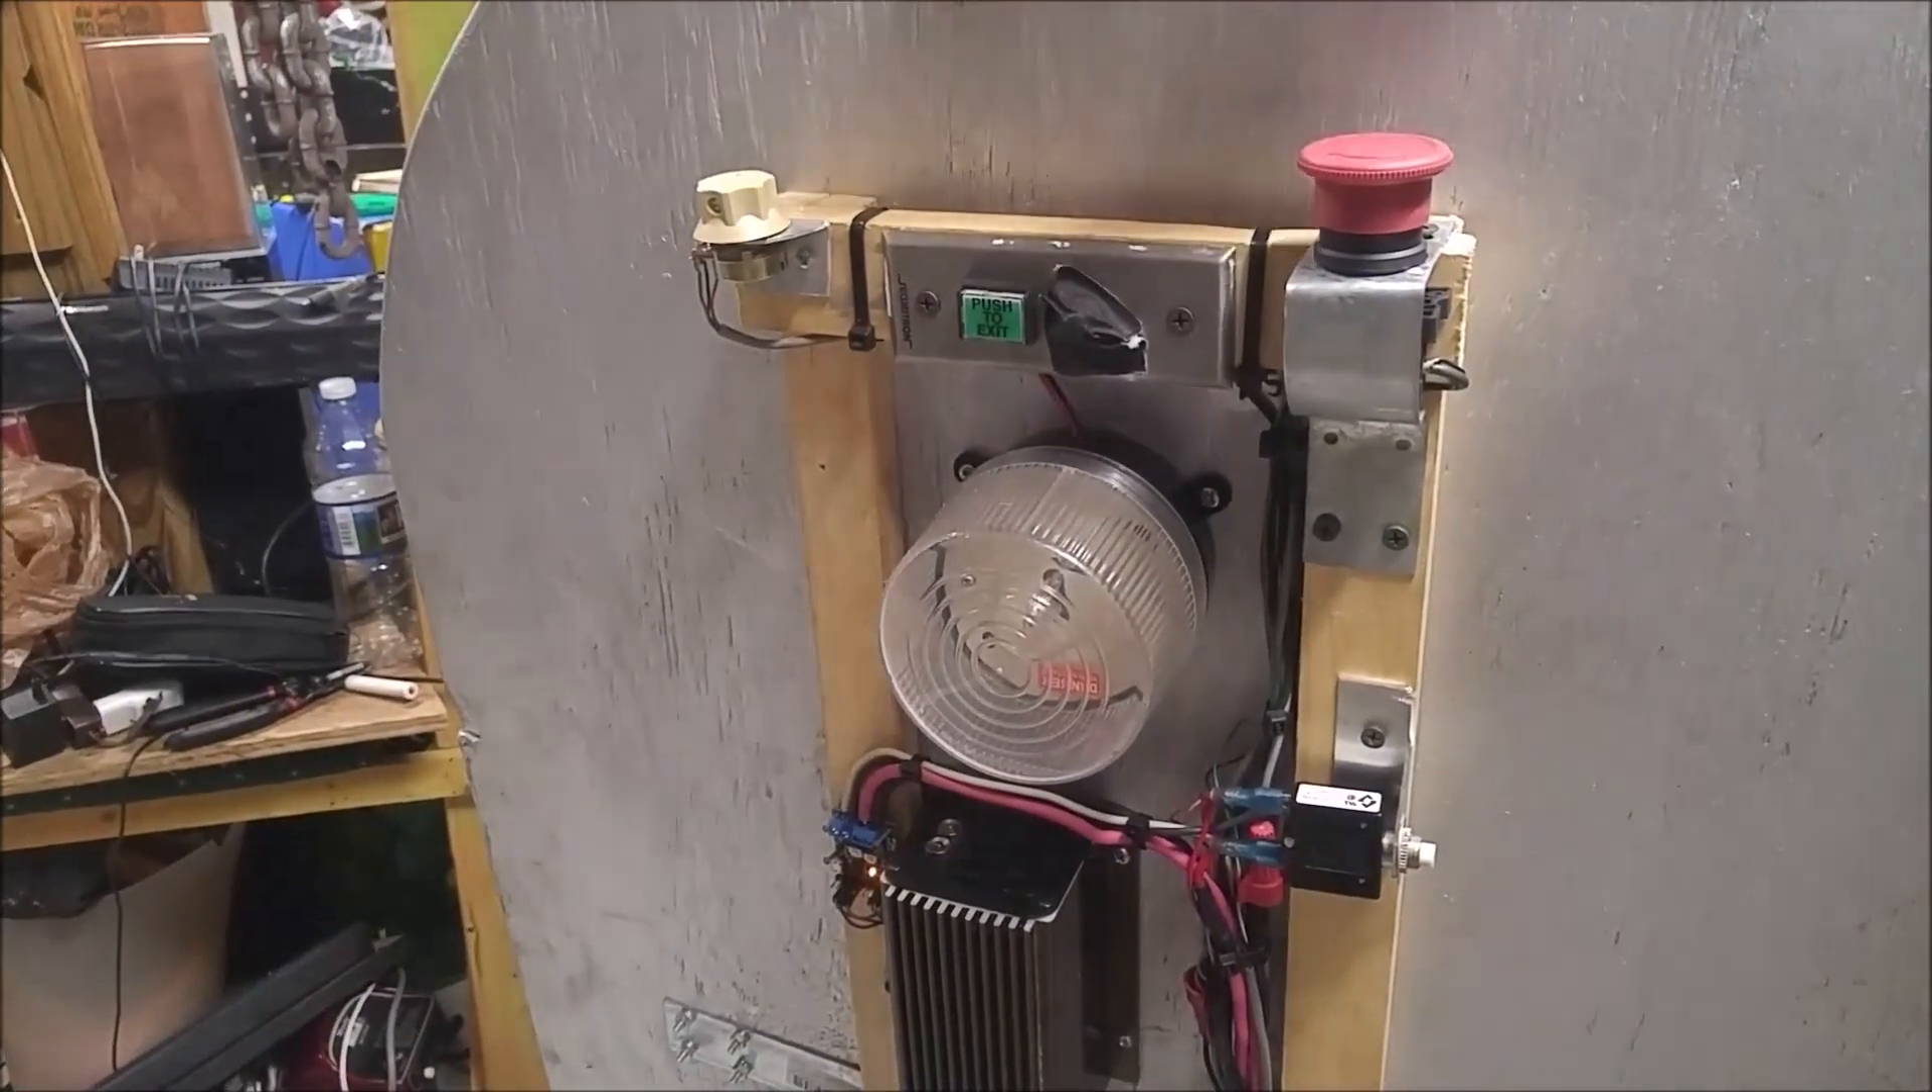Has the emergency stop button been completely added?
Yes.